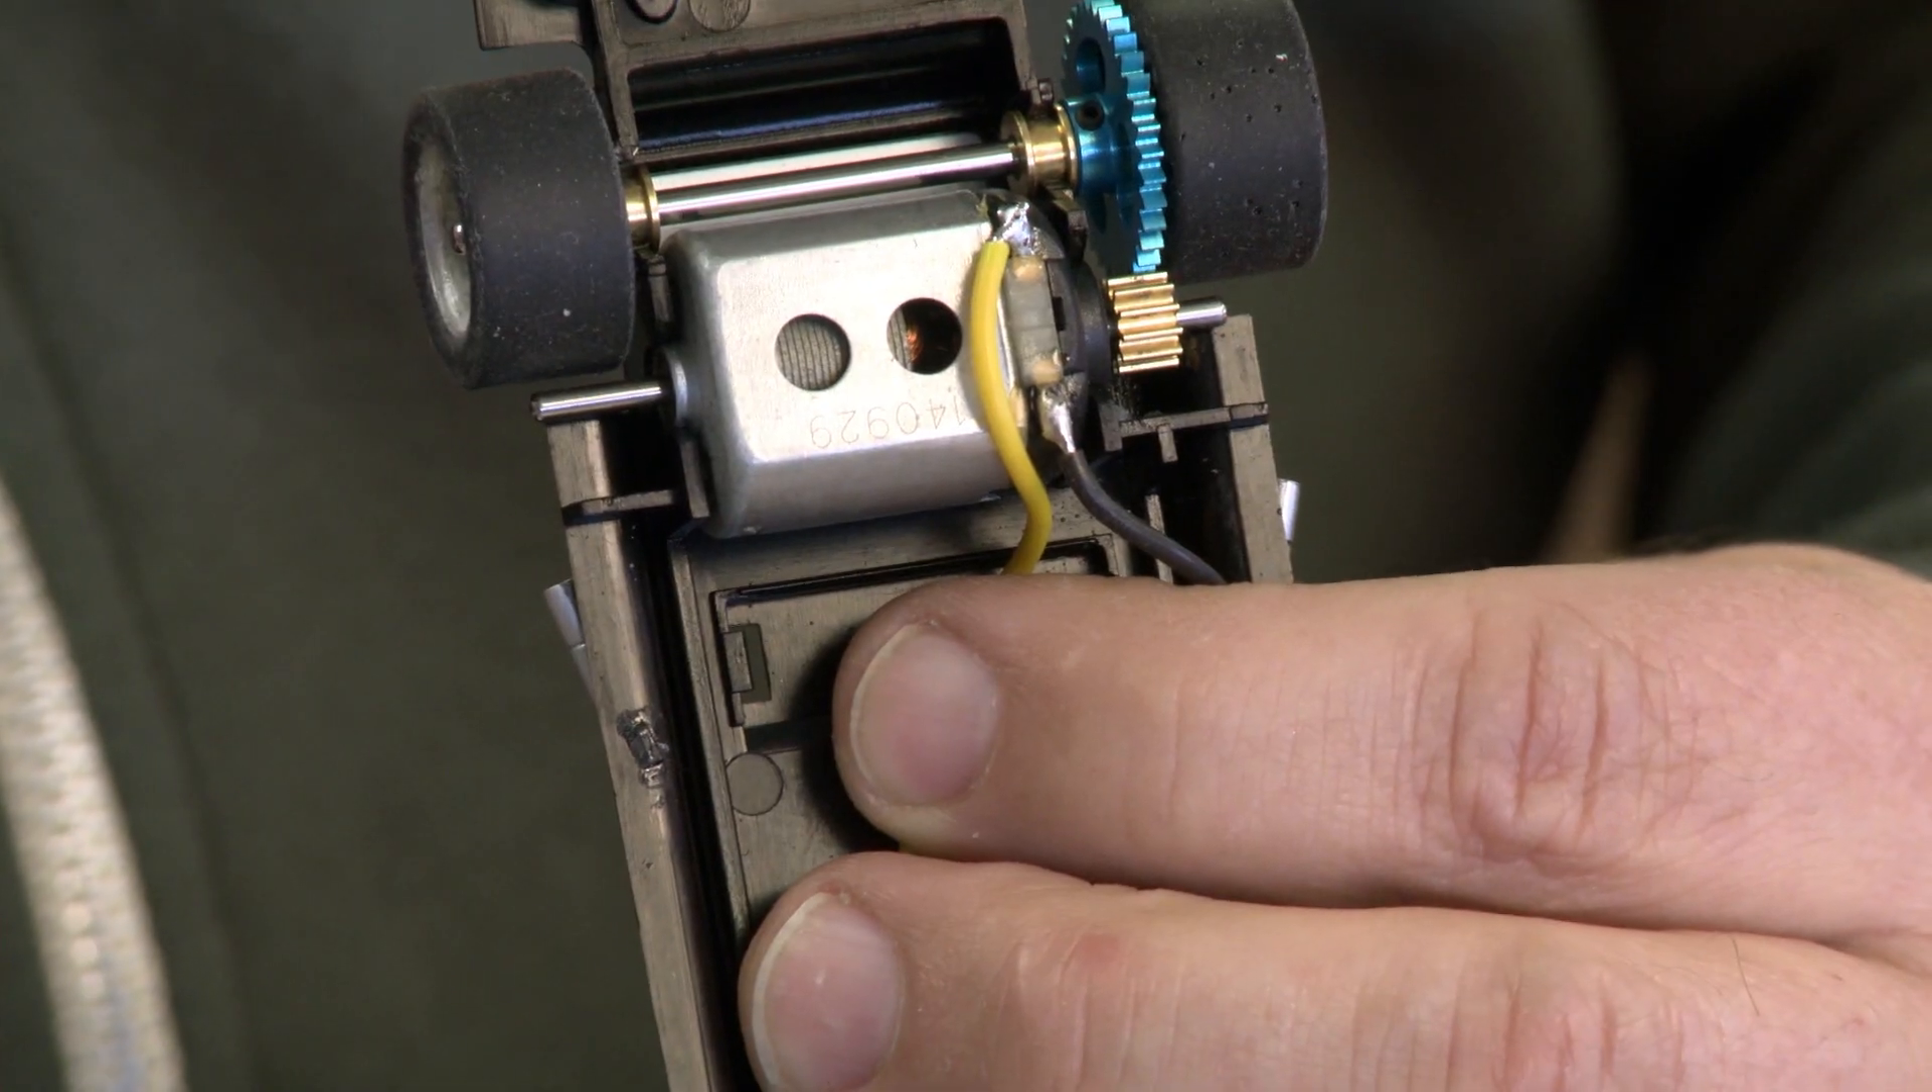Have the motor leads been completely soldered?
Yes.